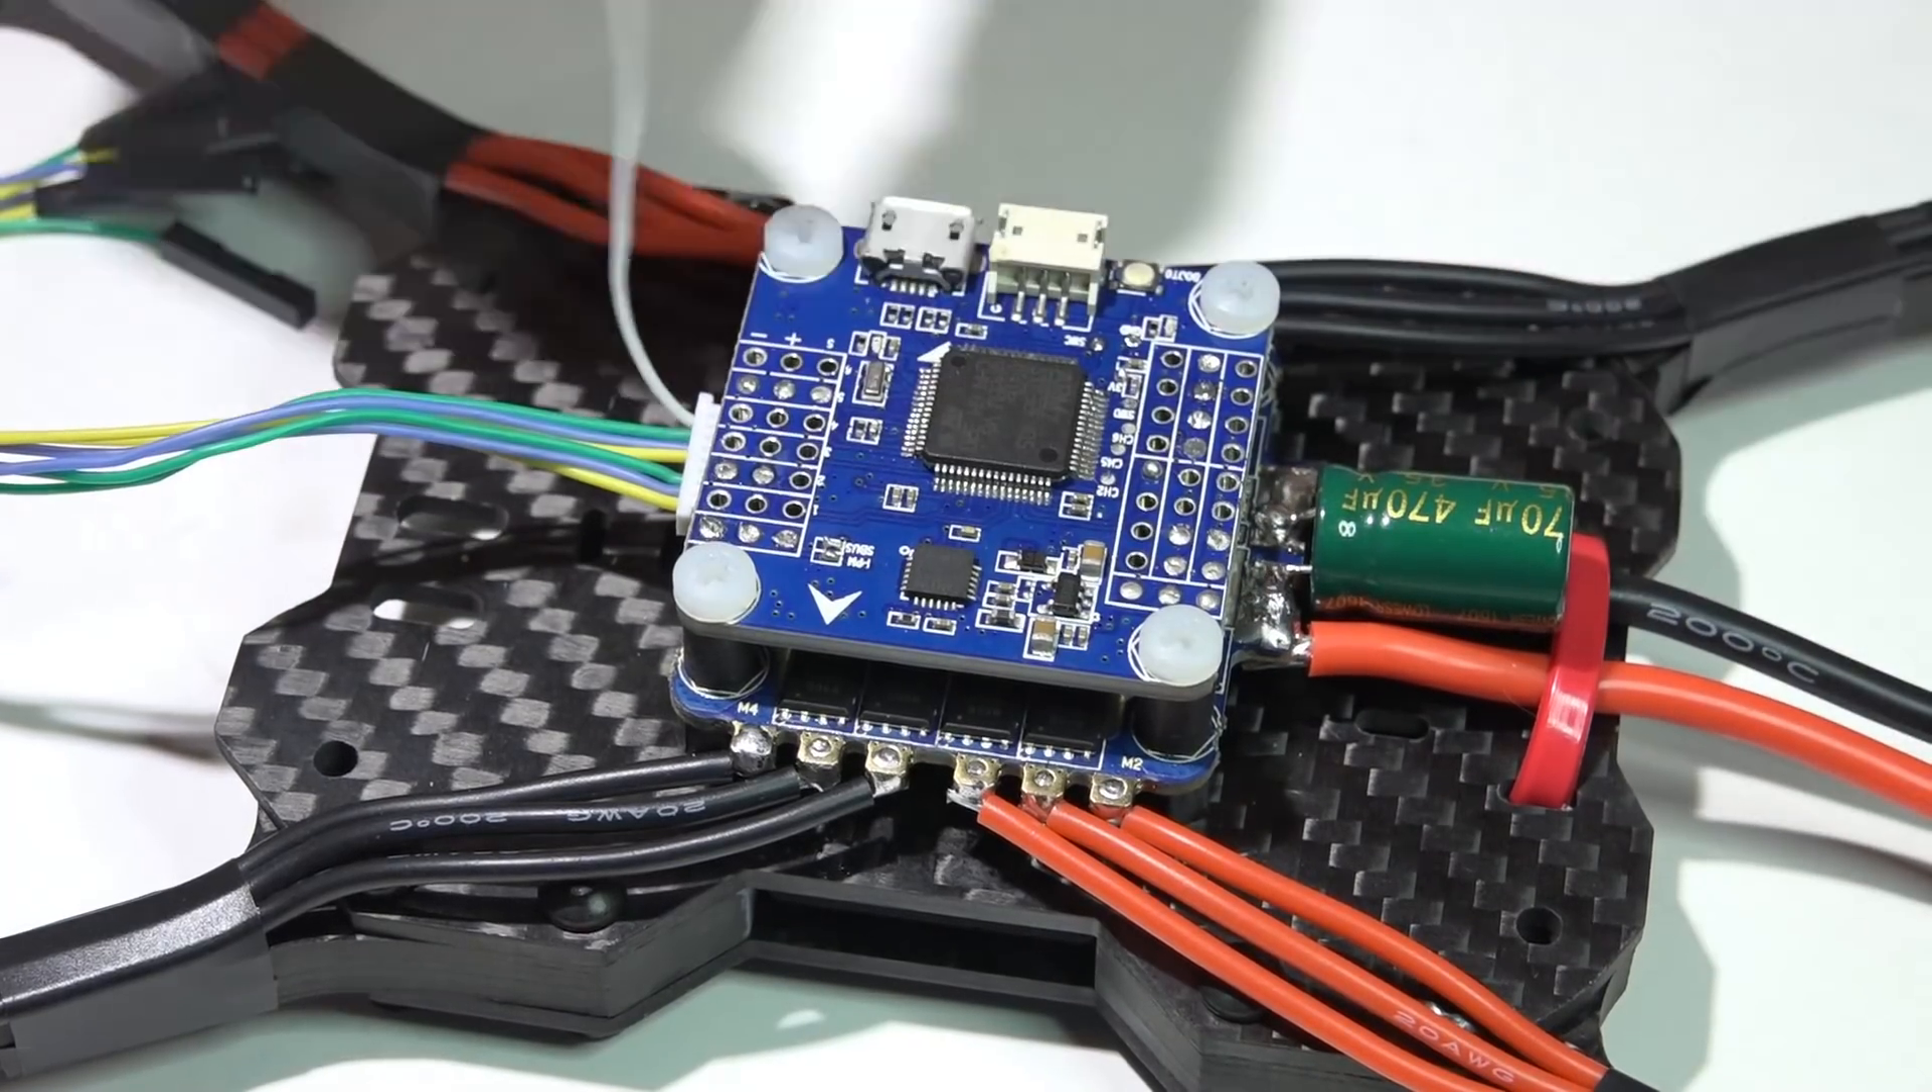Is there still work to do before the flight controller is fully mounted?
No.